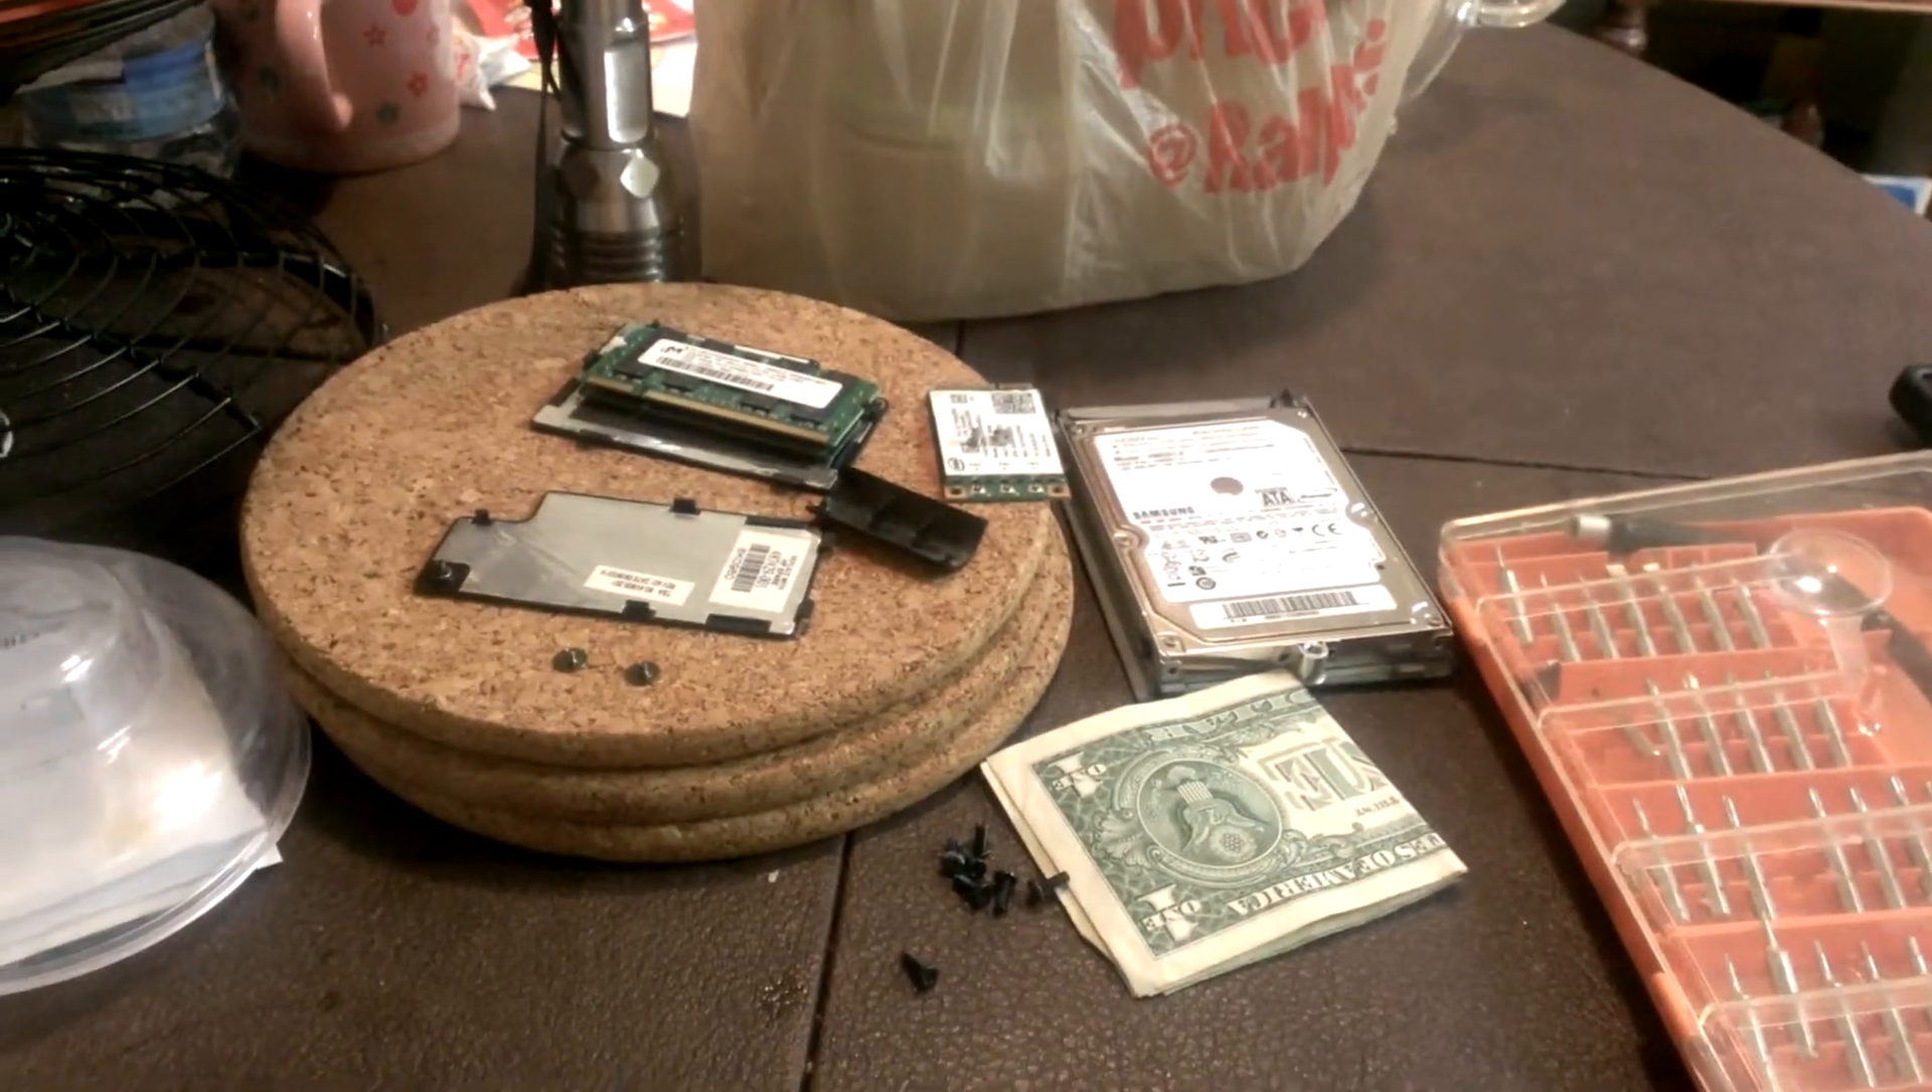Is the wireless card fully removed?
Yes.